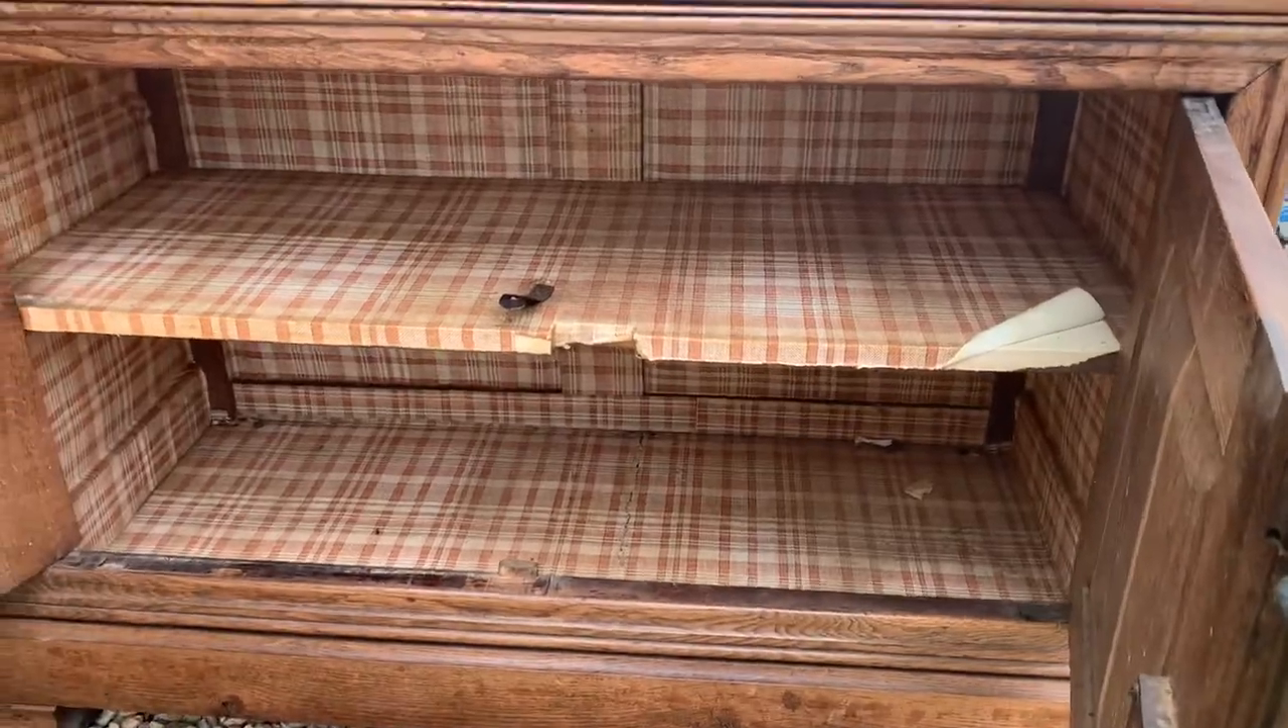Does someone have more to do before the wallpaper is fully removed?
Yes.